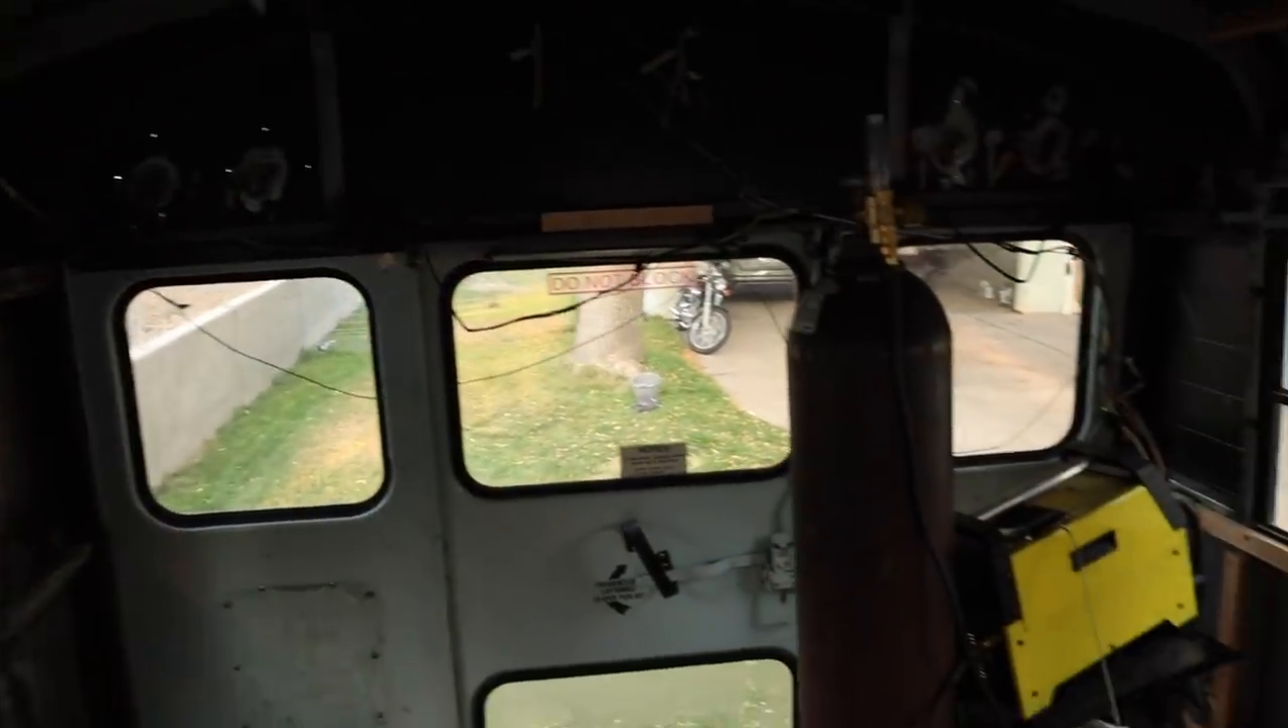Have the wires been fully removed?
No.